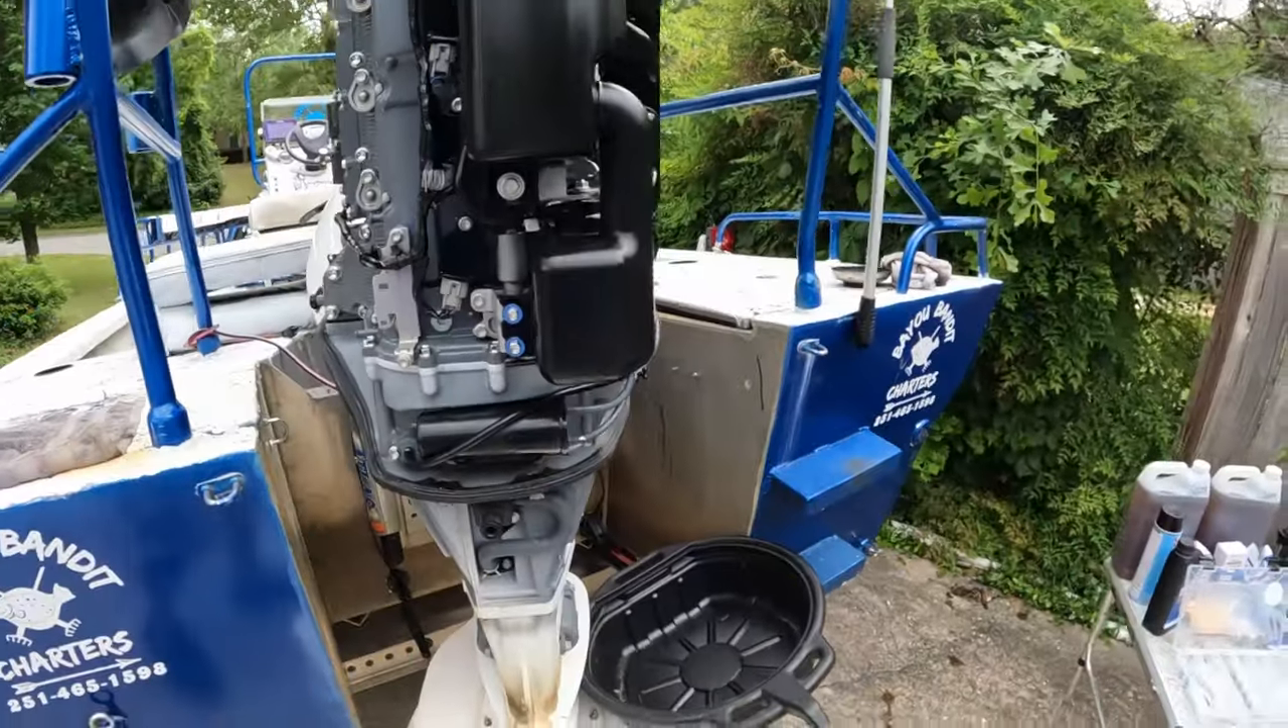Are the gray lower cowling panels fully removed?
Yes.